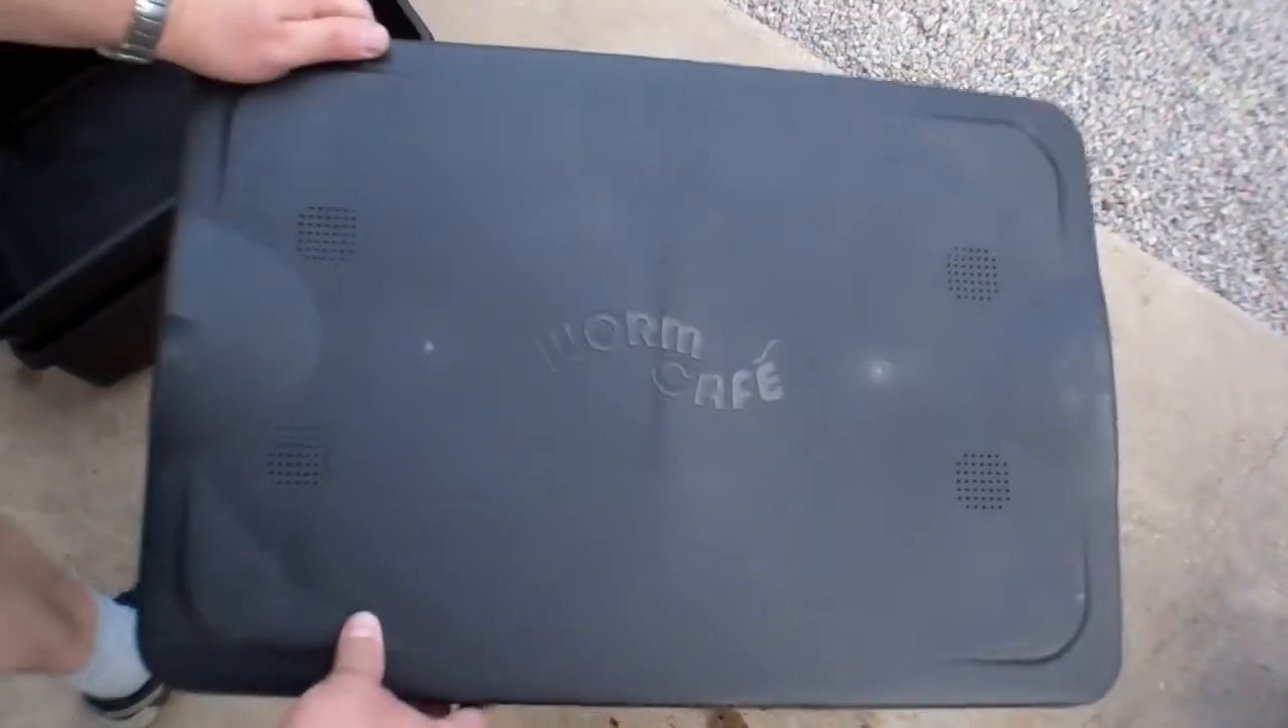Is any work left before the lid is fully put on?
Yes.